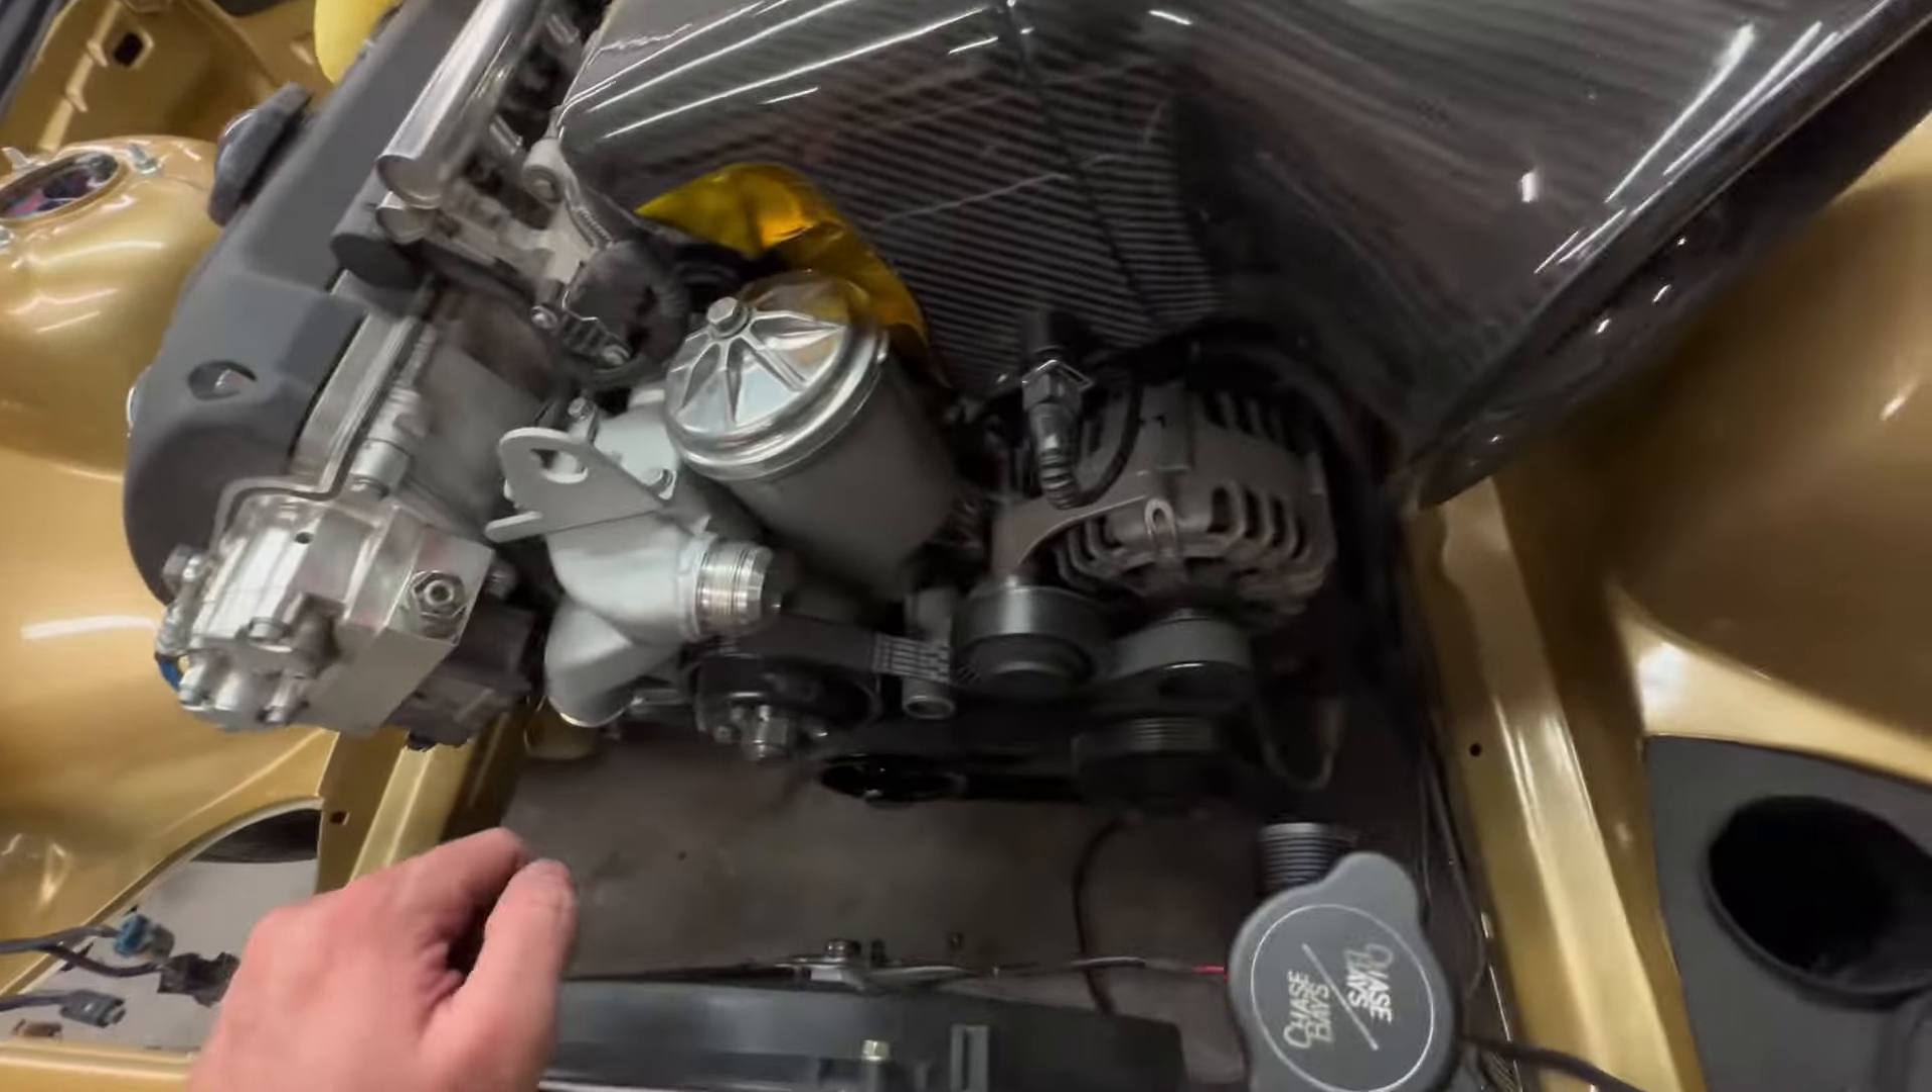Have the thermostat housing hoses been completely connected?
No.